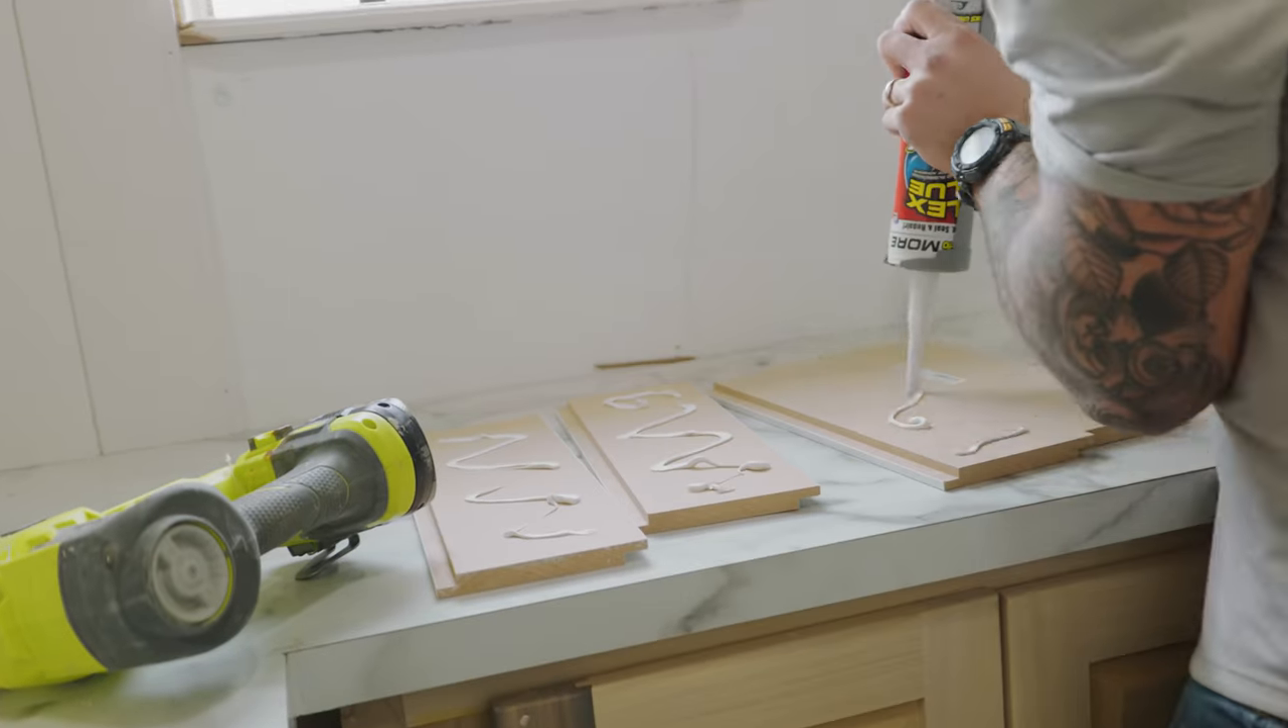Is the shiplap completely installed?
No.